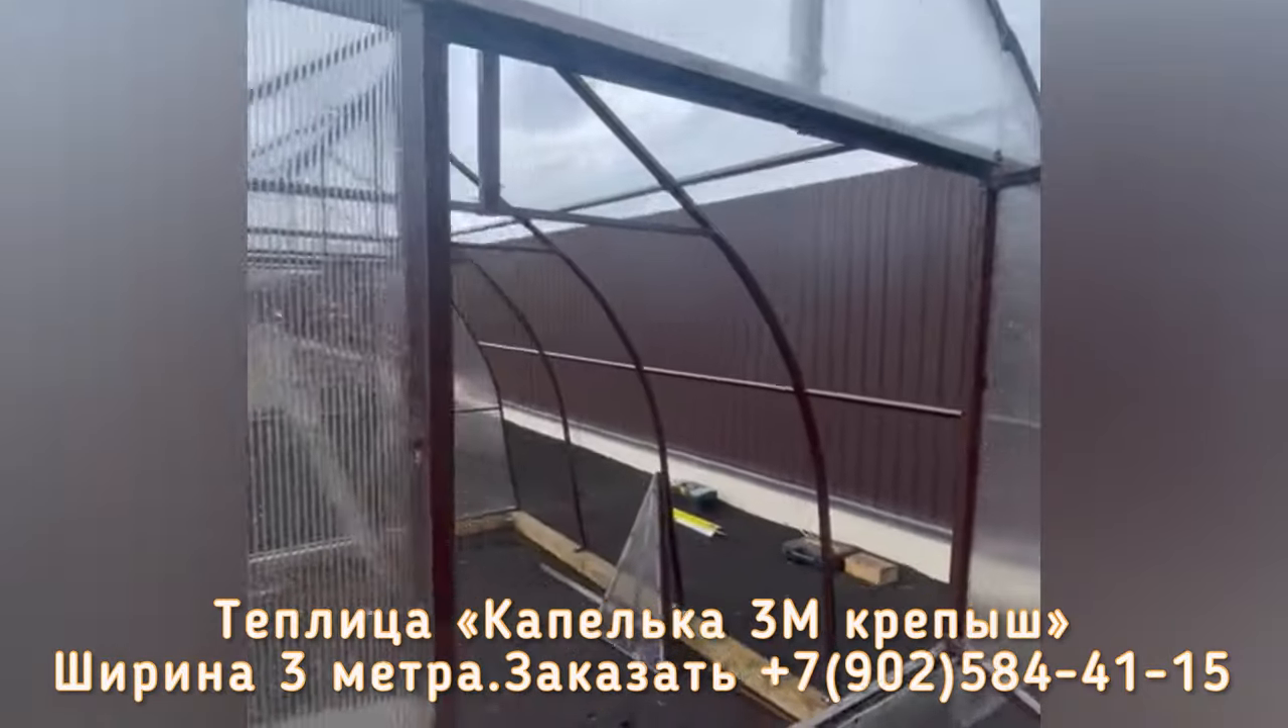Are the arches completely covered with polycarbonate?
No.